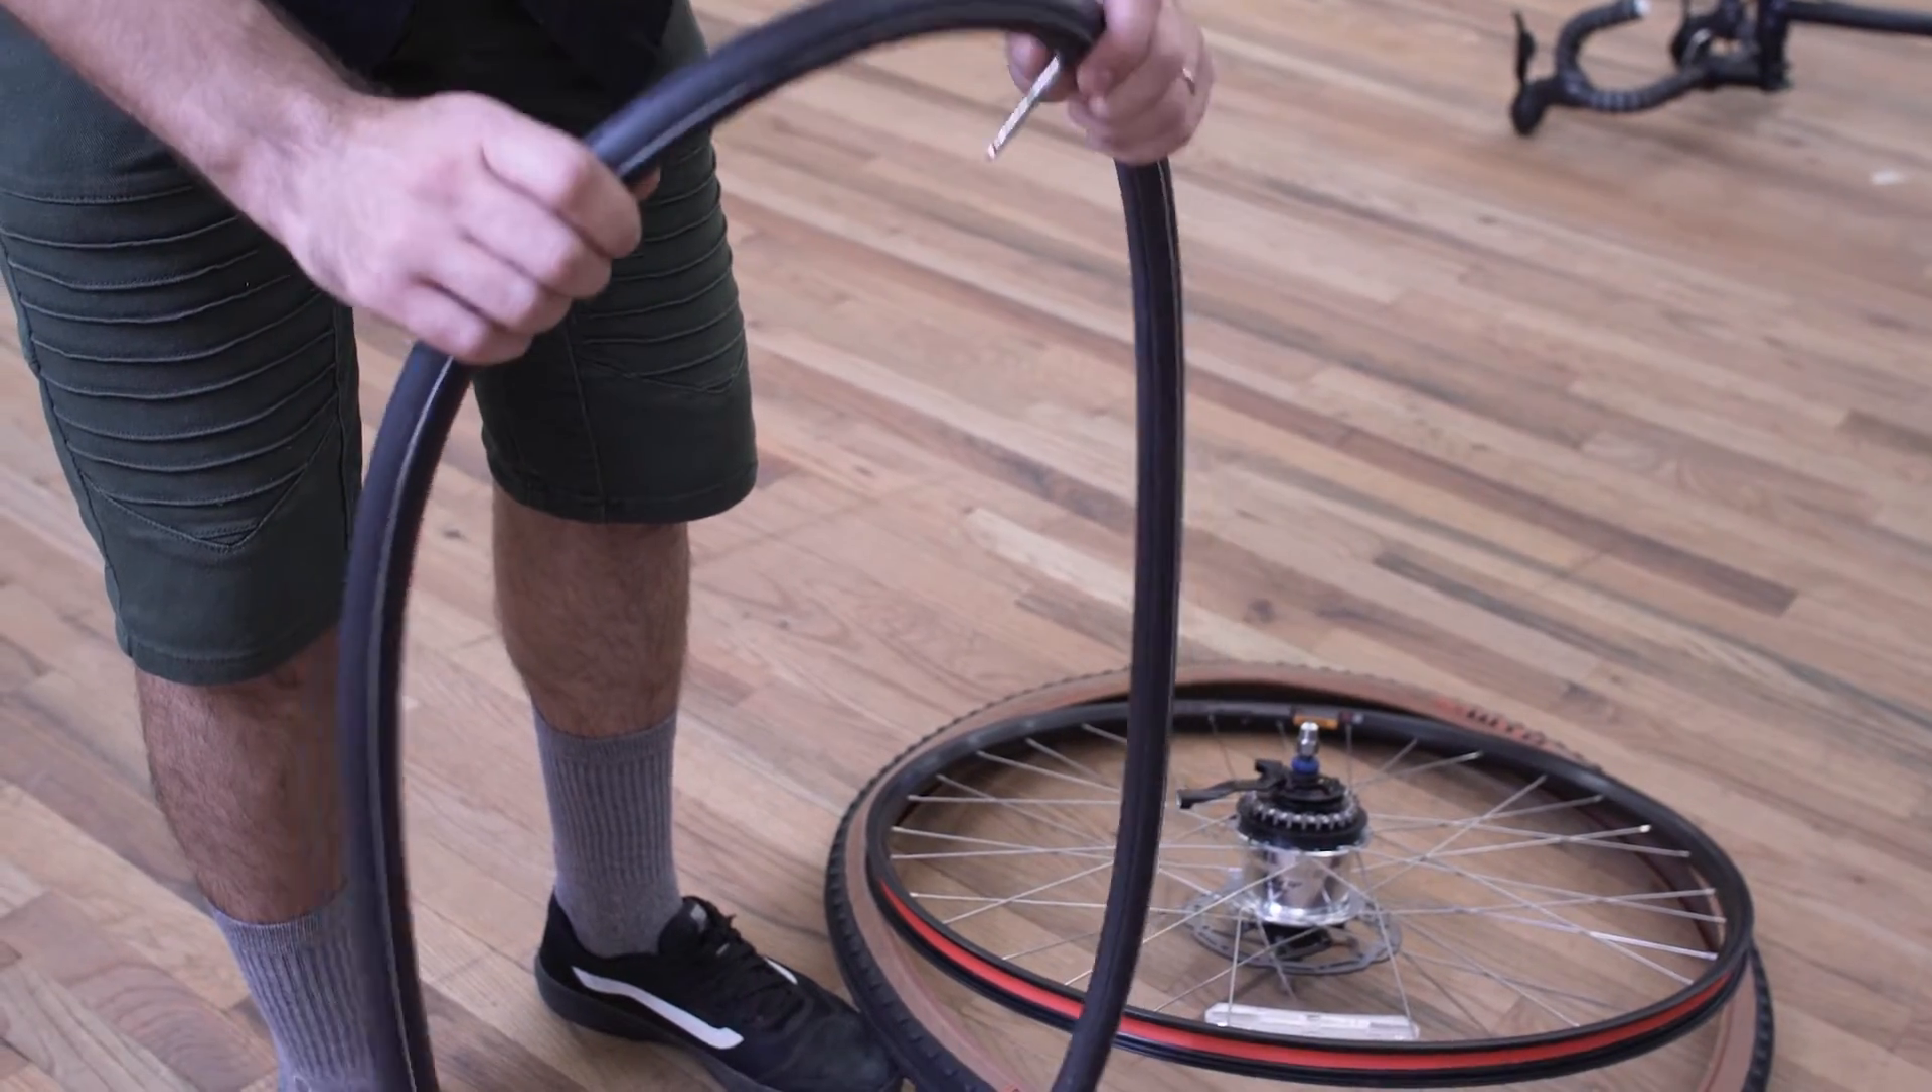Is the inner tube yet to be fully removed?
No.